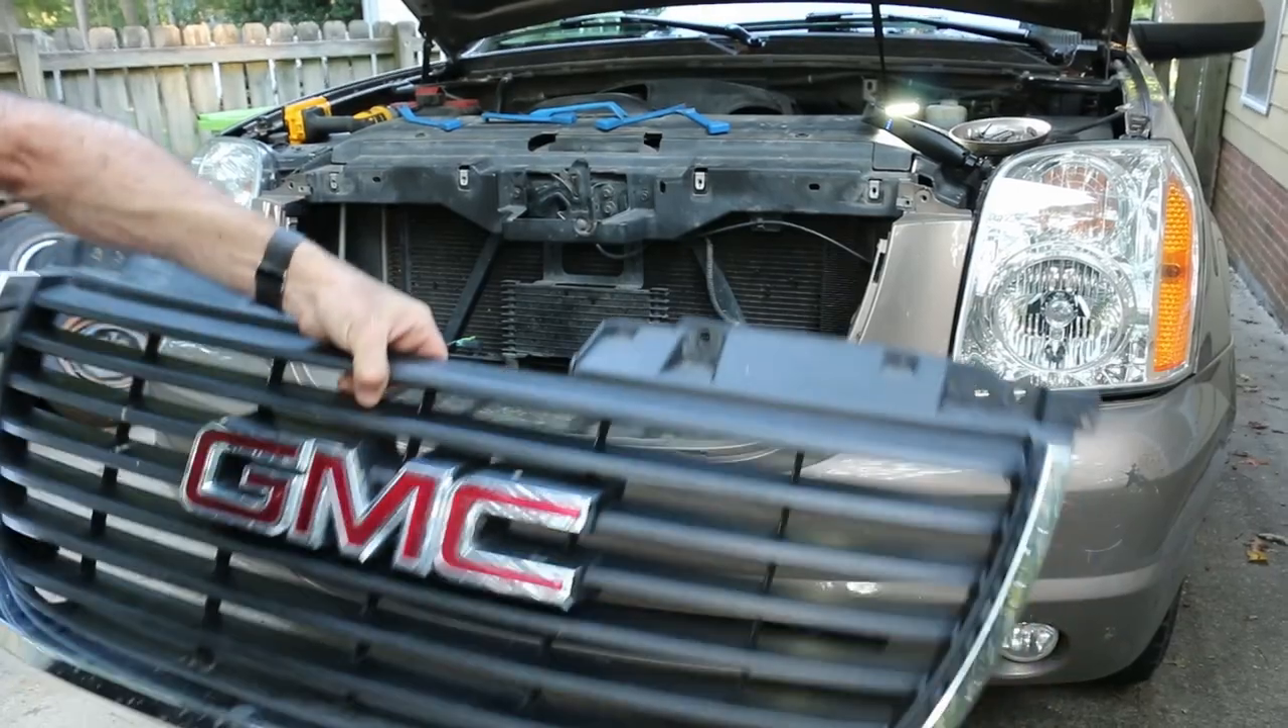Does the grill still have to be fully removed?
No.